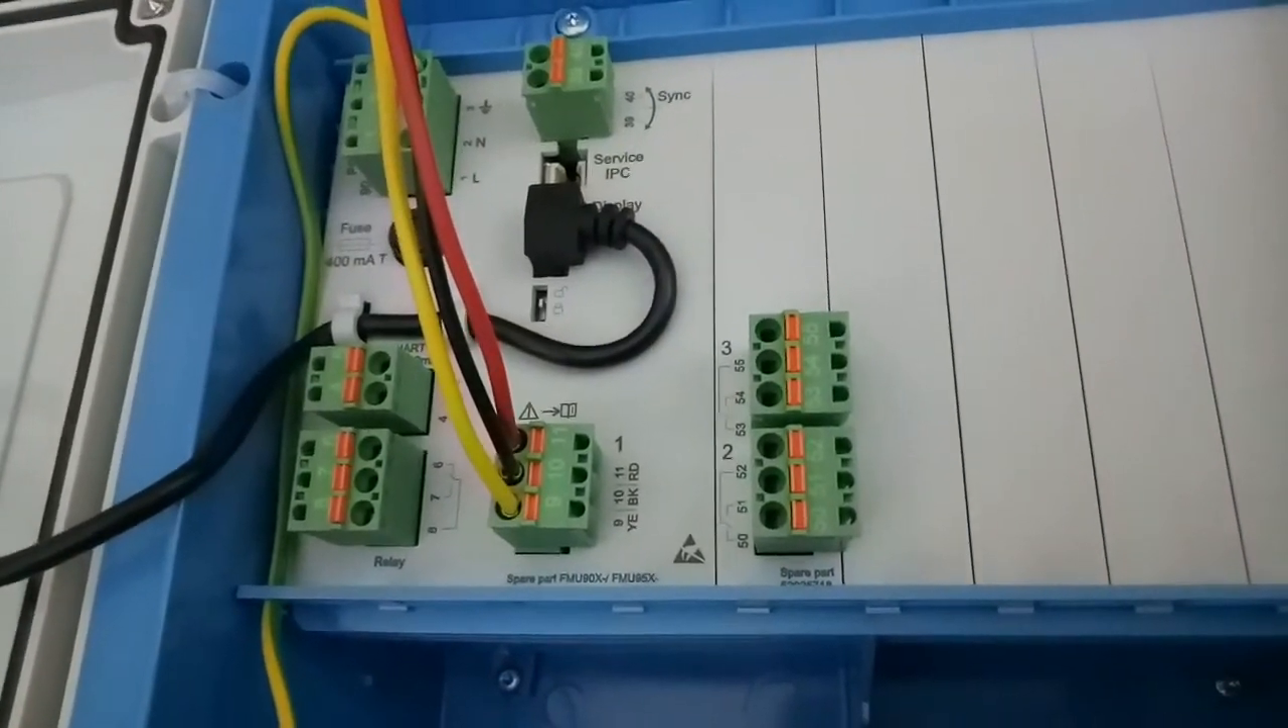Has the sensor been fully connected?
Yes.